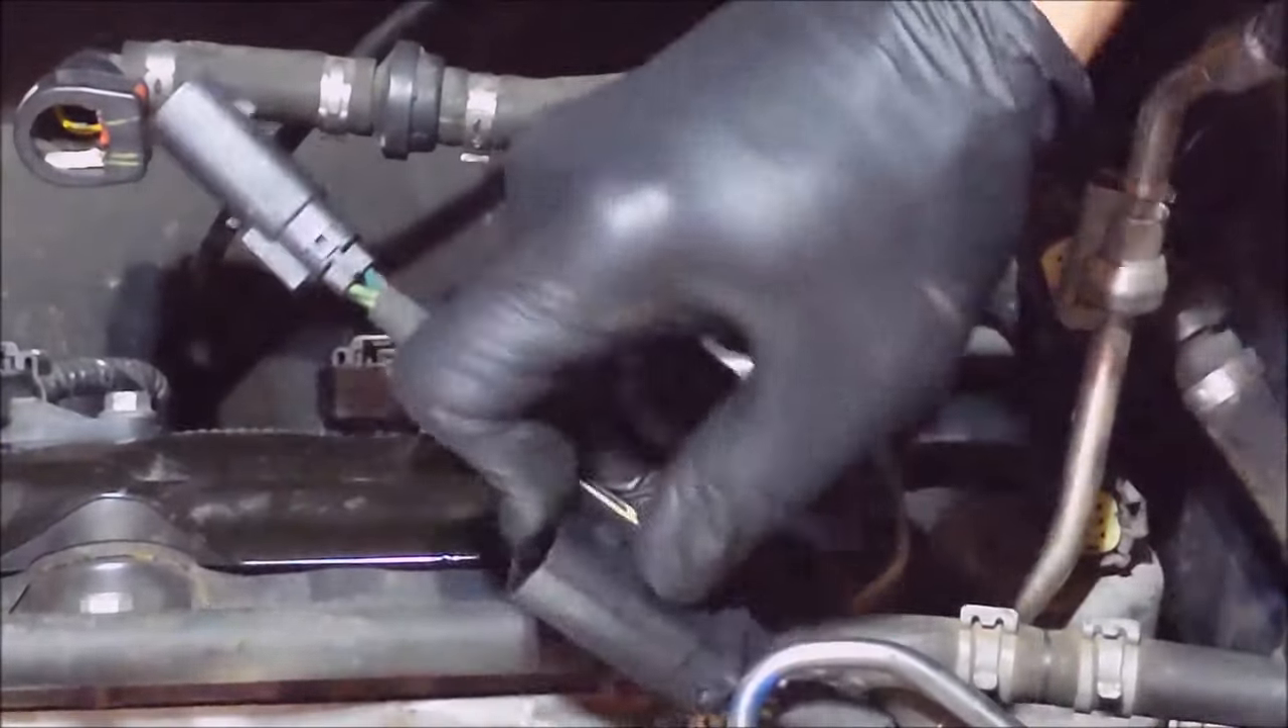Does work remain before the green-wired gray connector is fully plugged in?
Yes.